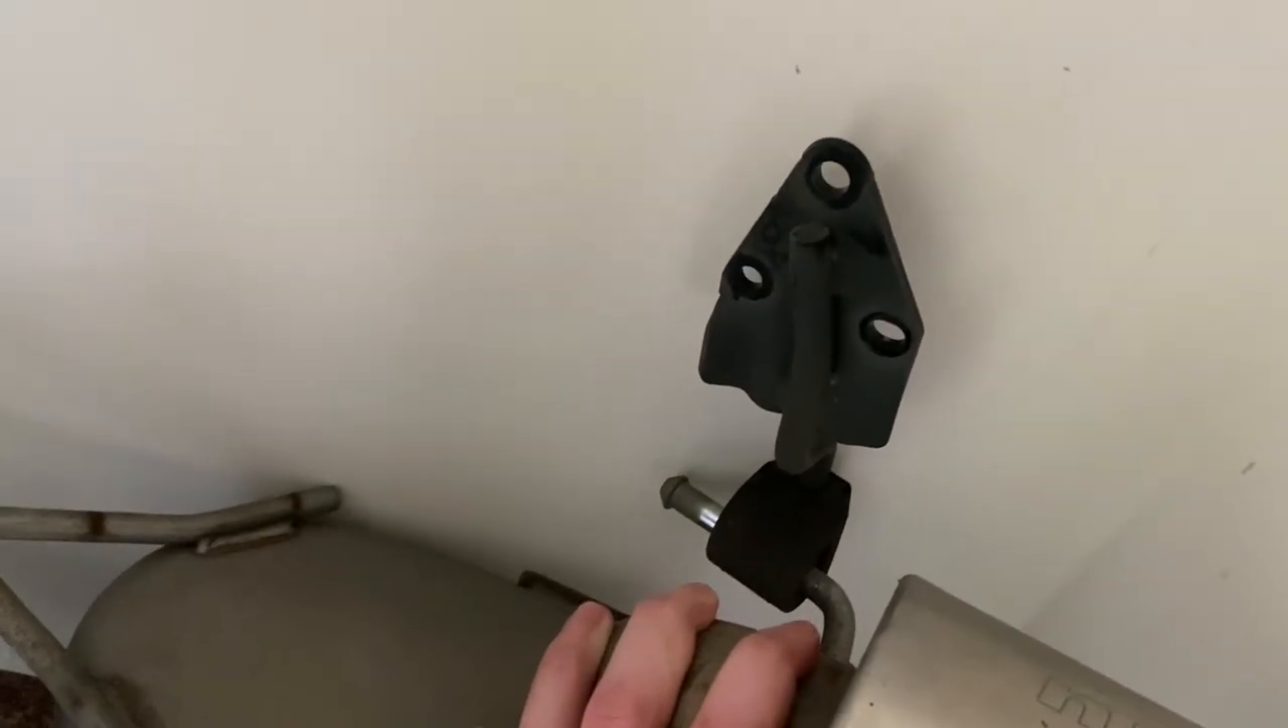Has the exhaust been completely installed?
No.